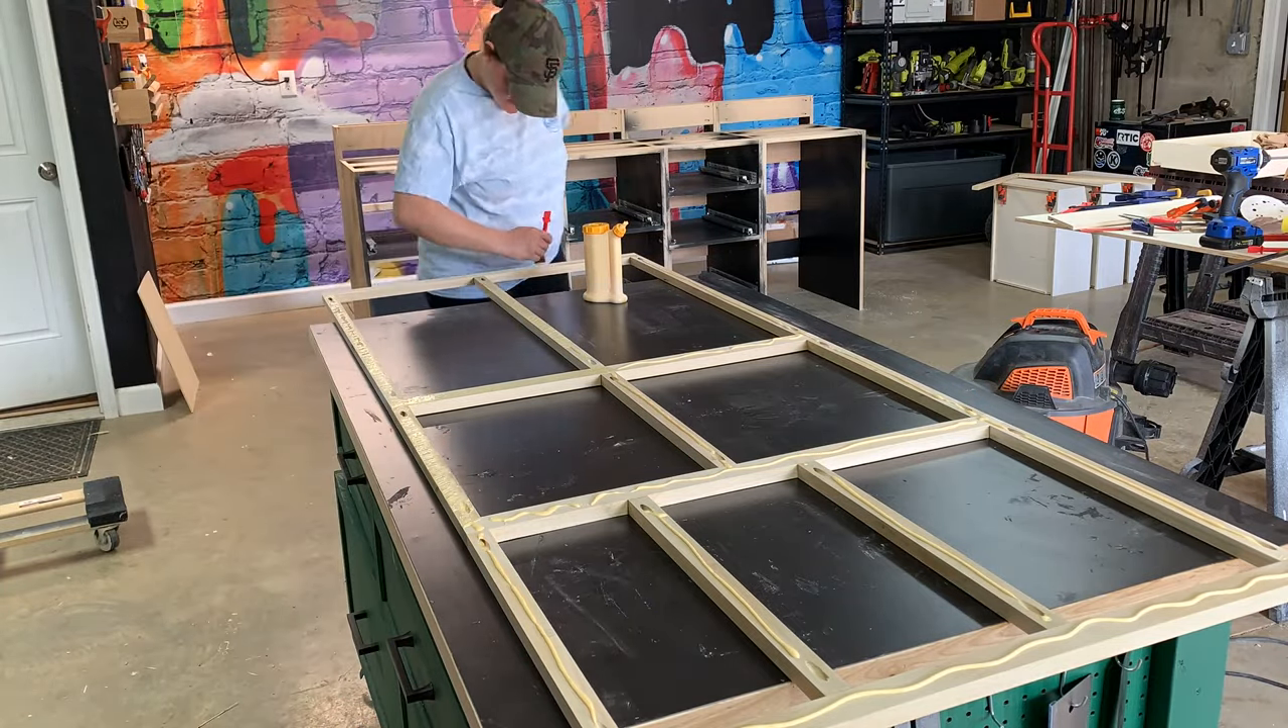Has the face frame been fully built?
Yes.